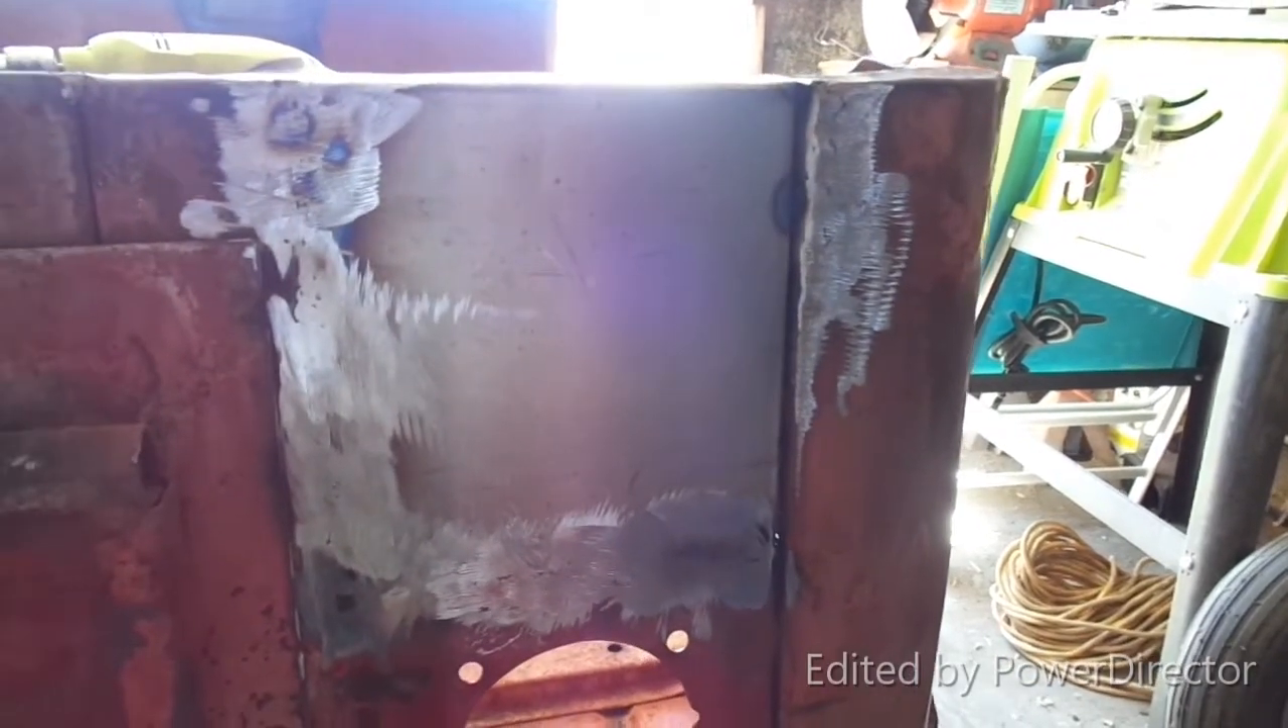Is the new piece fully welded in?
Yes.